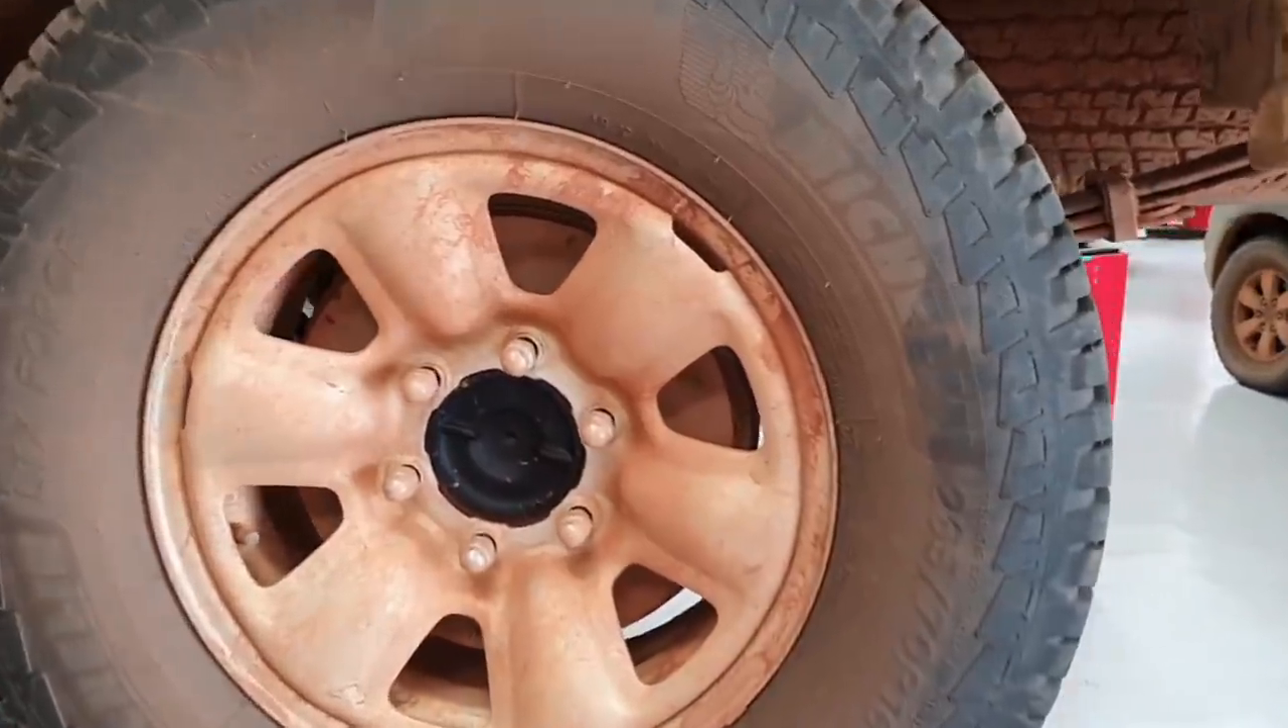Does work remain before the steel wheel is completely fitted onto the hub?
No.